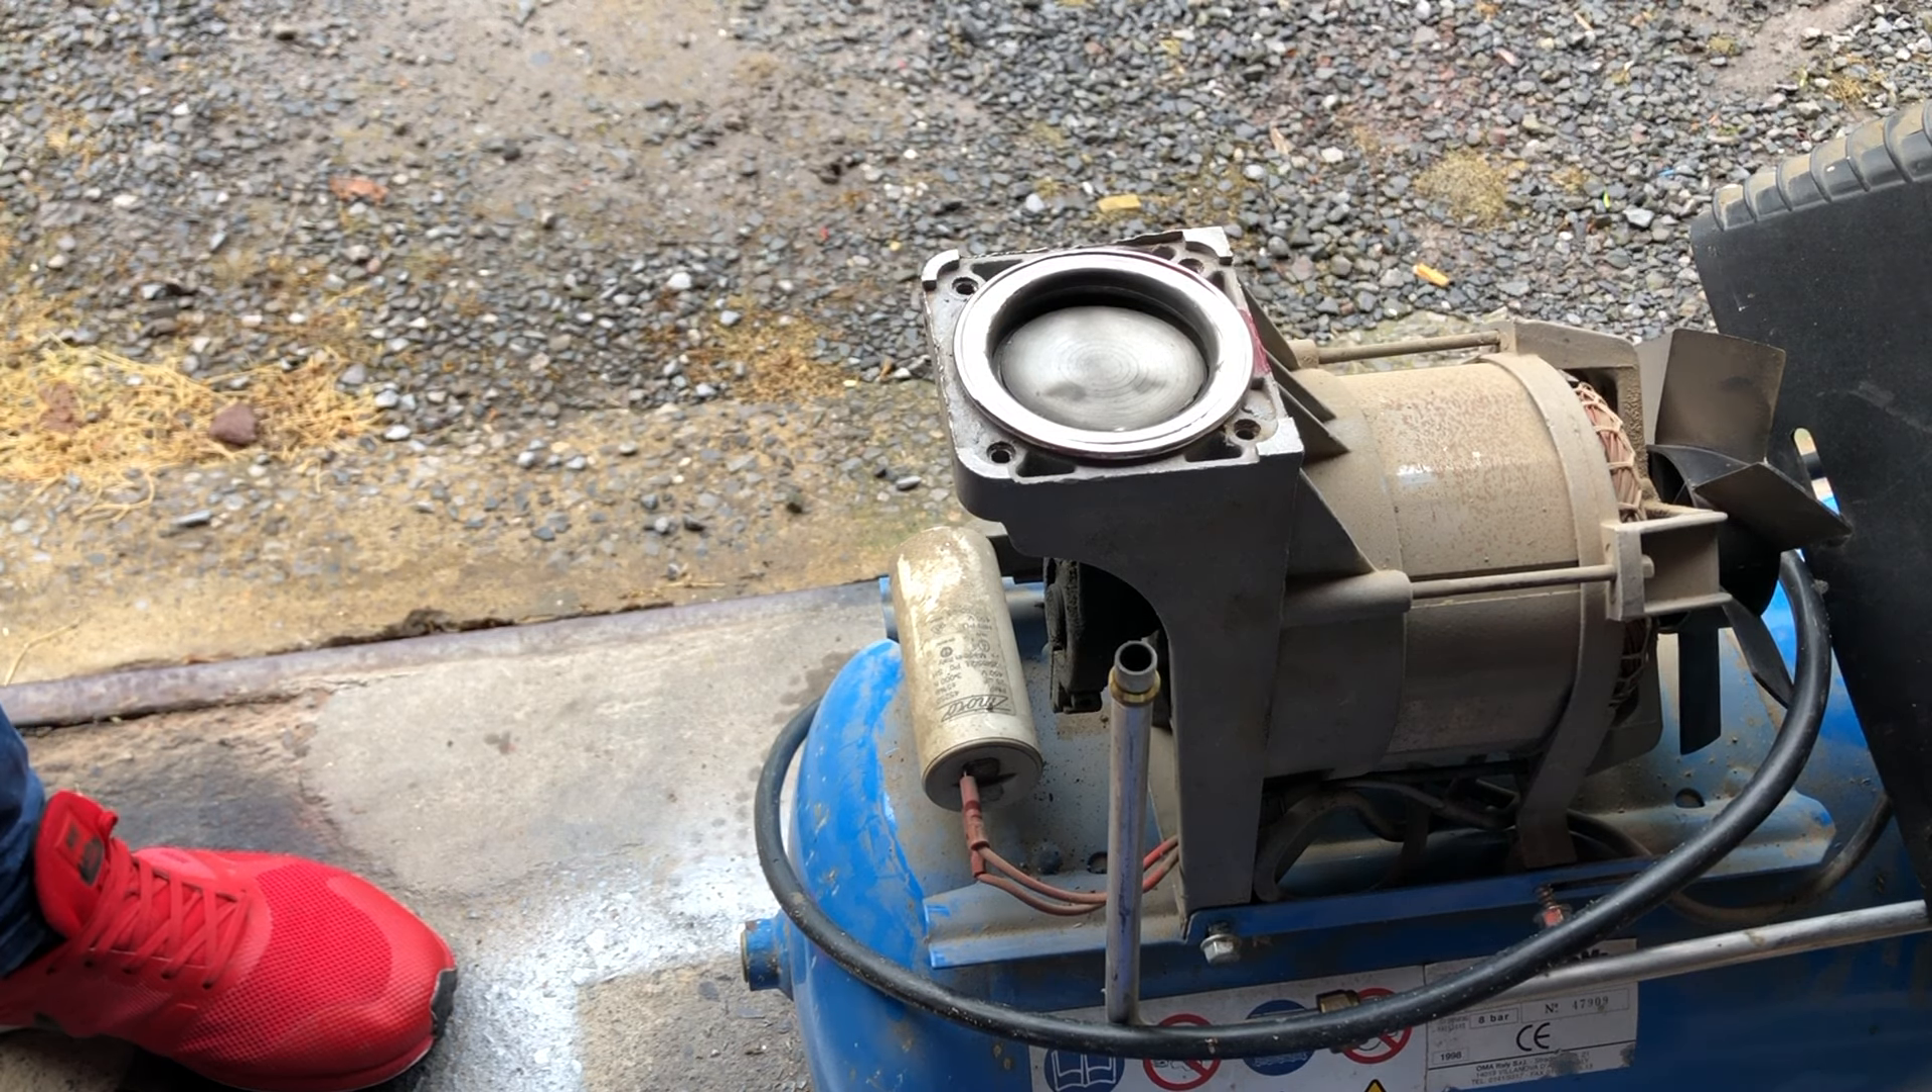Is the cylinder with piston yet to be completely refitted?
No.